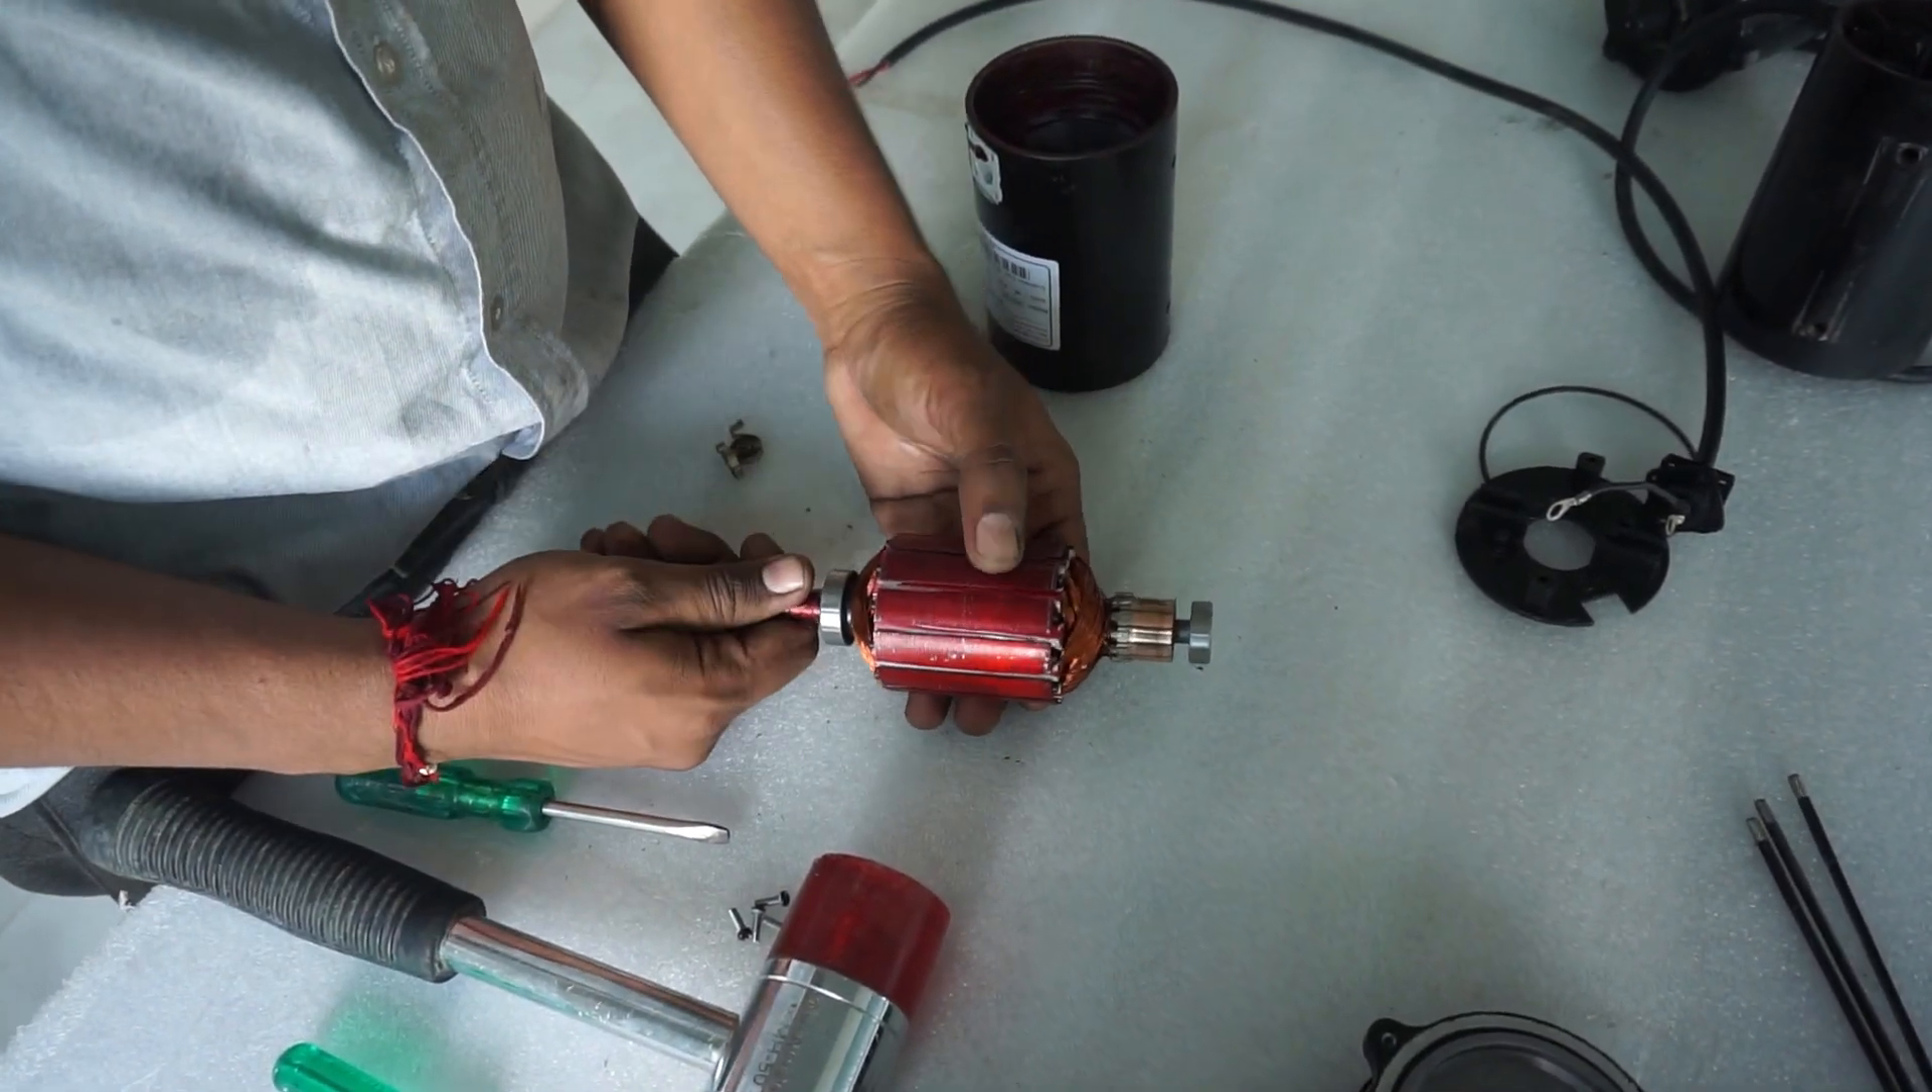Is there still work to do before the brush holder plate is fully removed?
No.